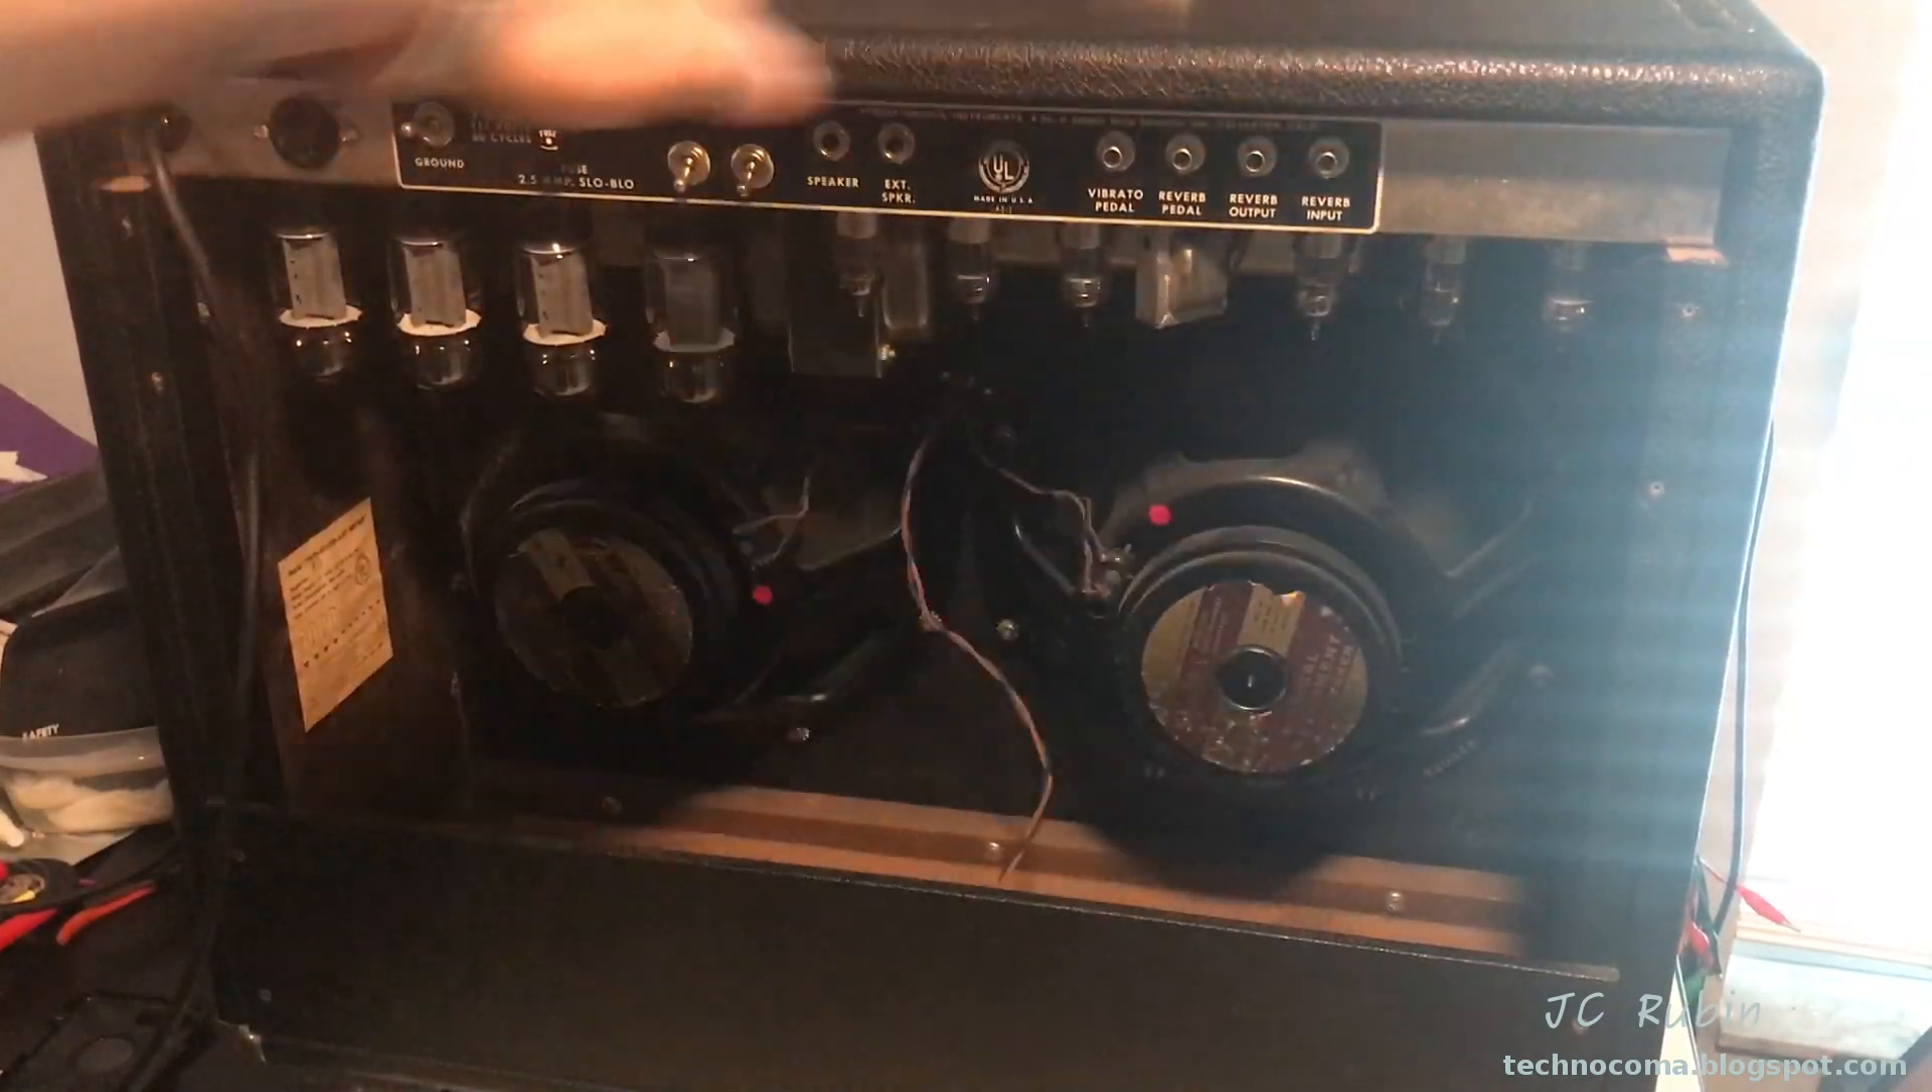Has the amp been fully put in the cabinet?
Yes.